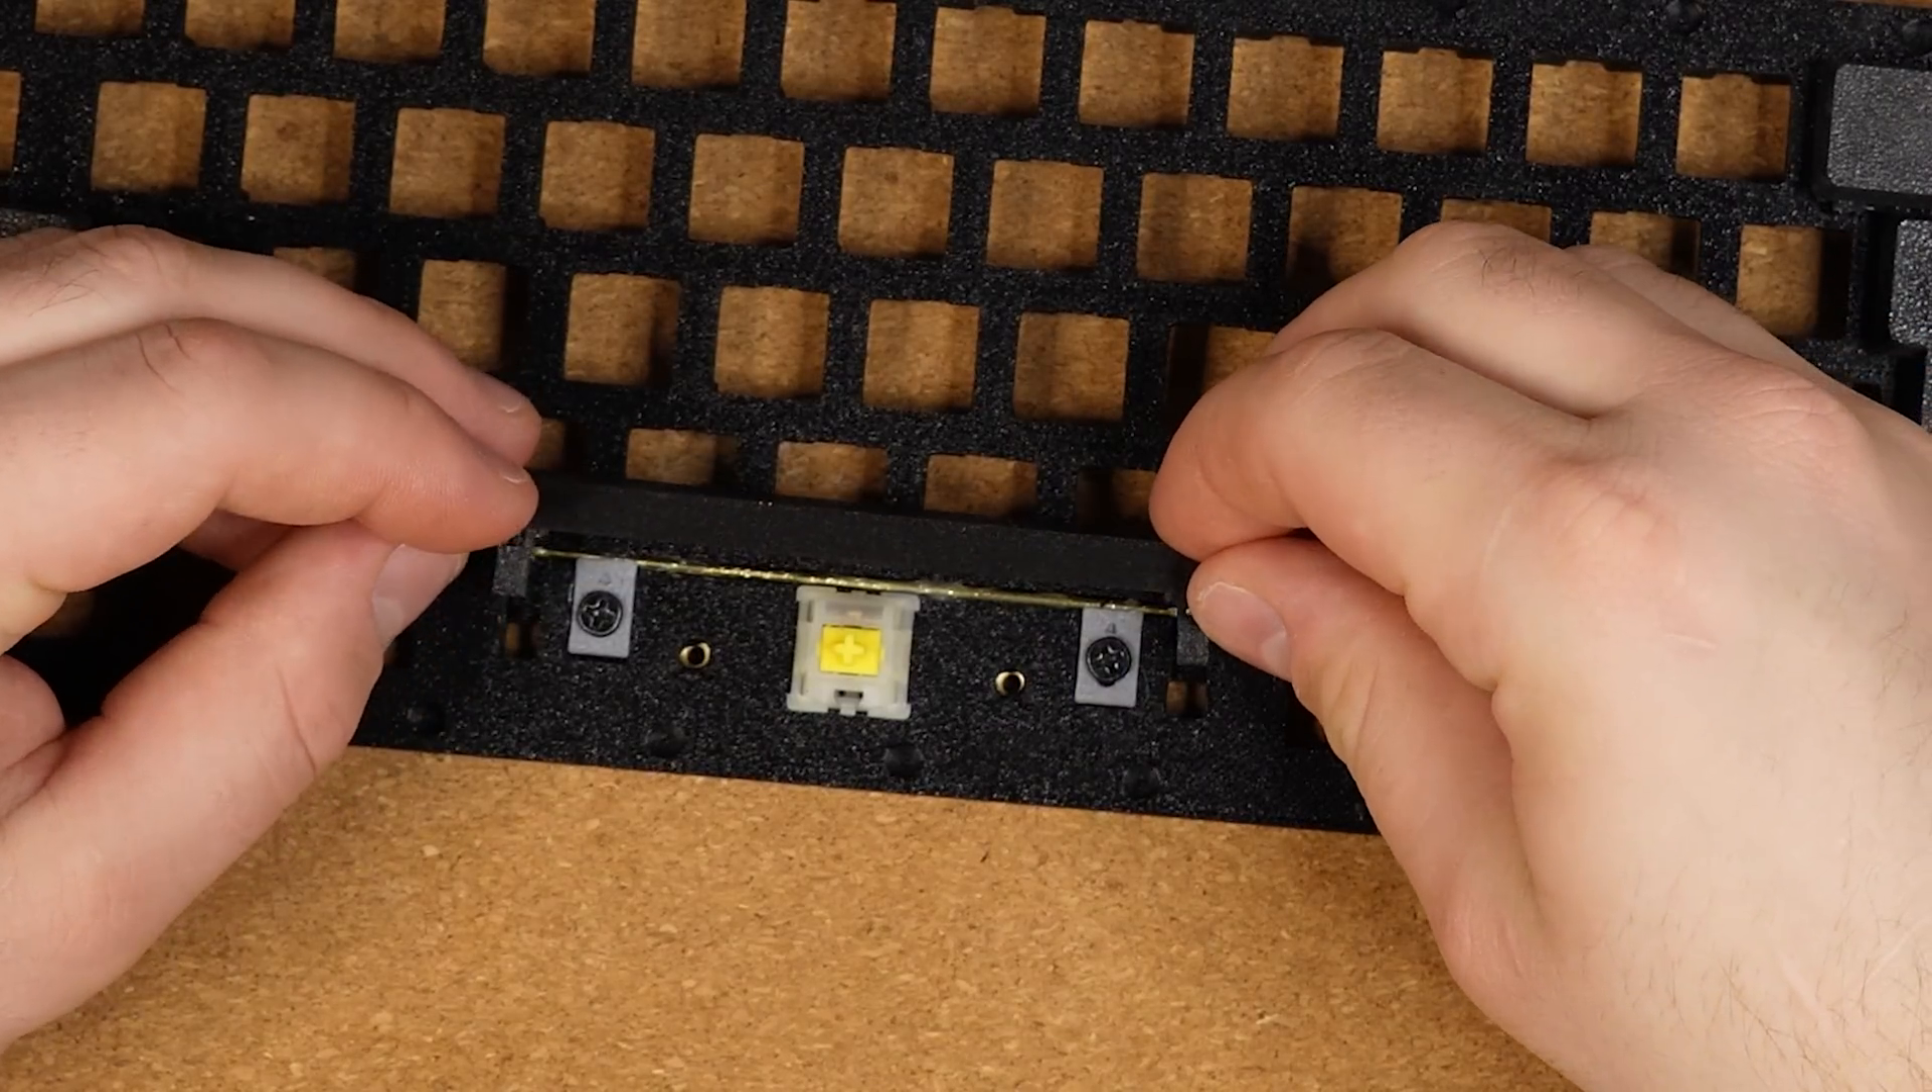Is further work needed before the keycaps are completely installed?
Yes.